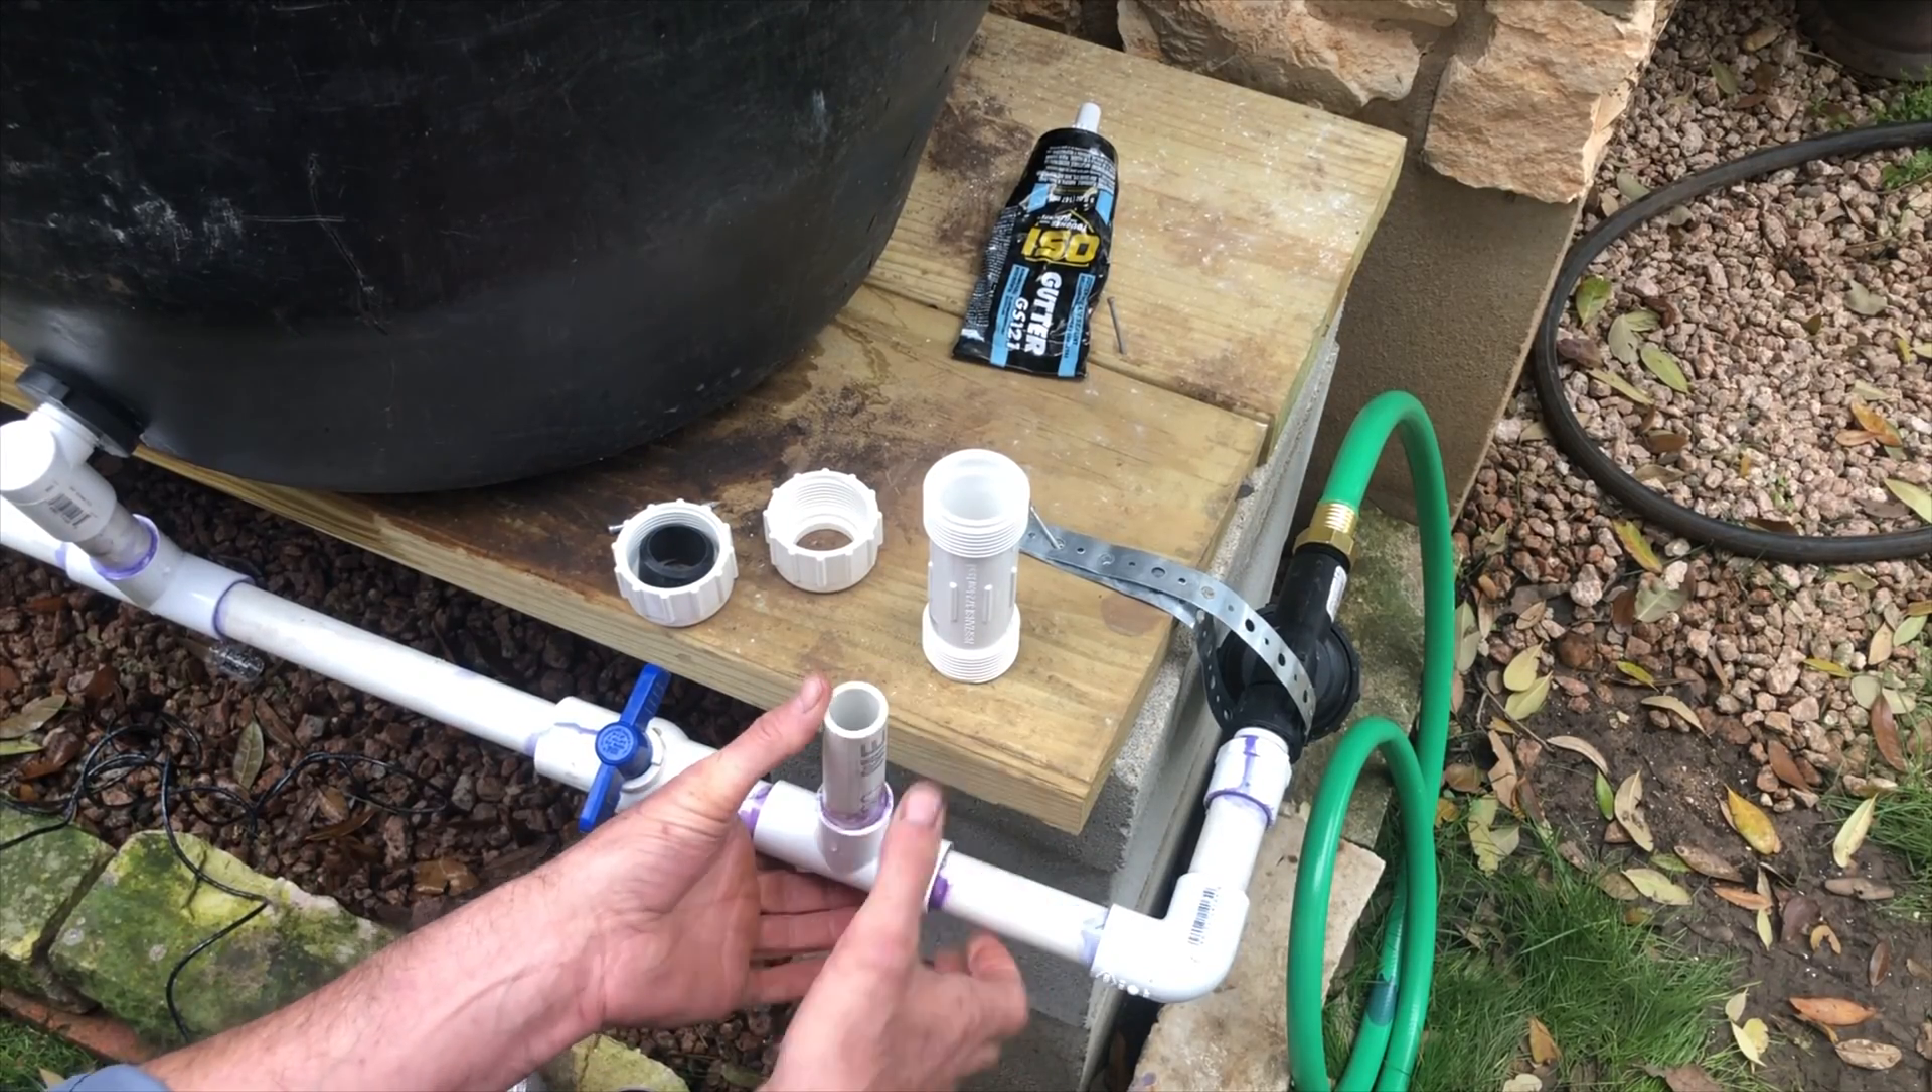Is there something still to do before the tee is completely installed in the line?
No.